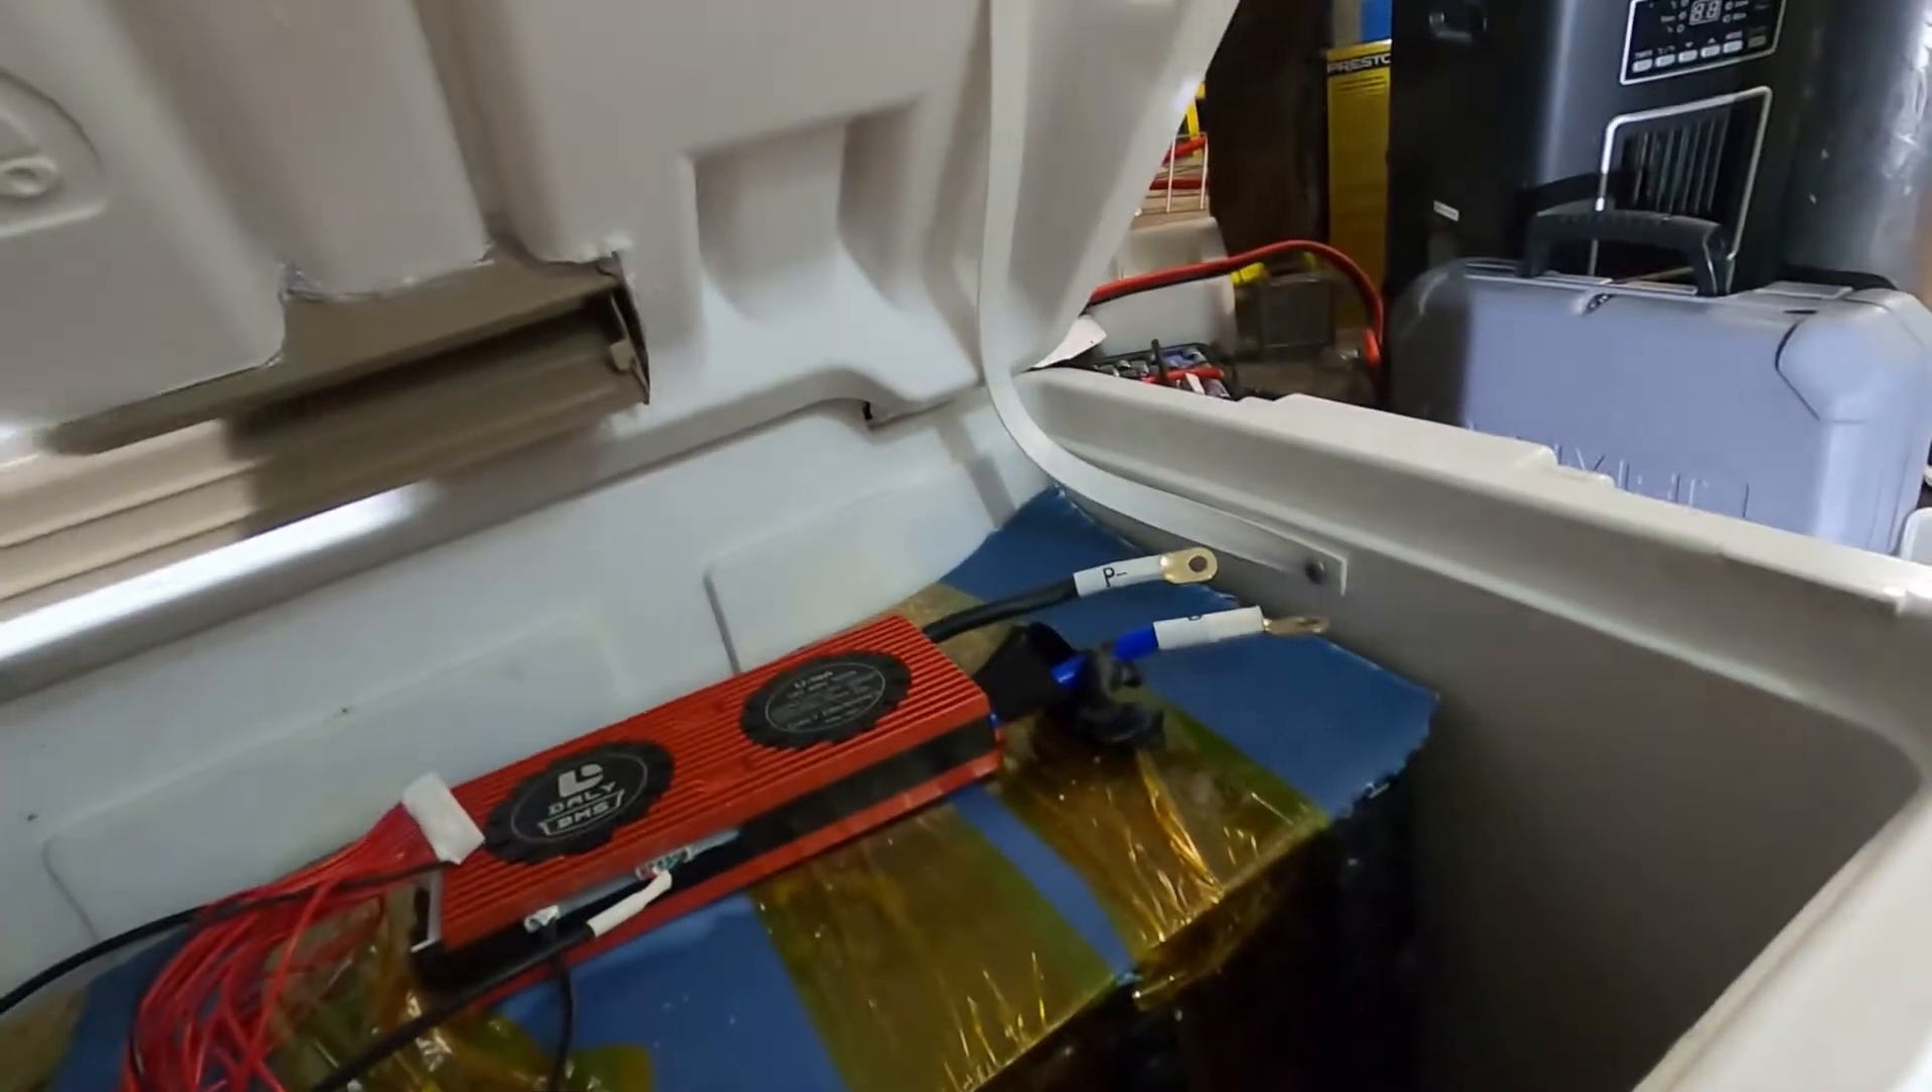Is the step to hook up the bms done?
No.